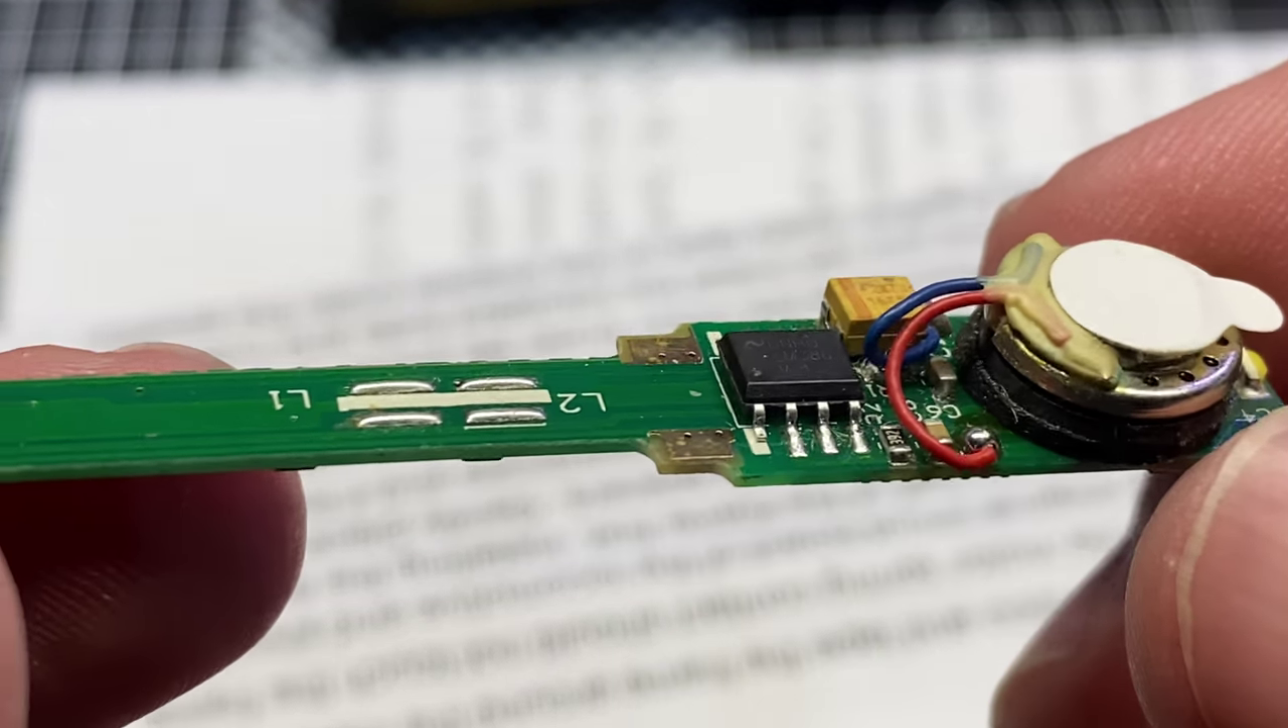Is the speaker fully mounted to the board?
Yes.